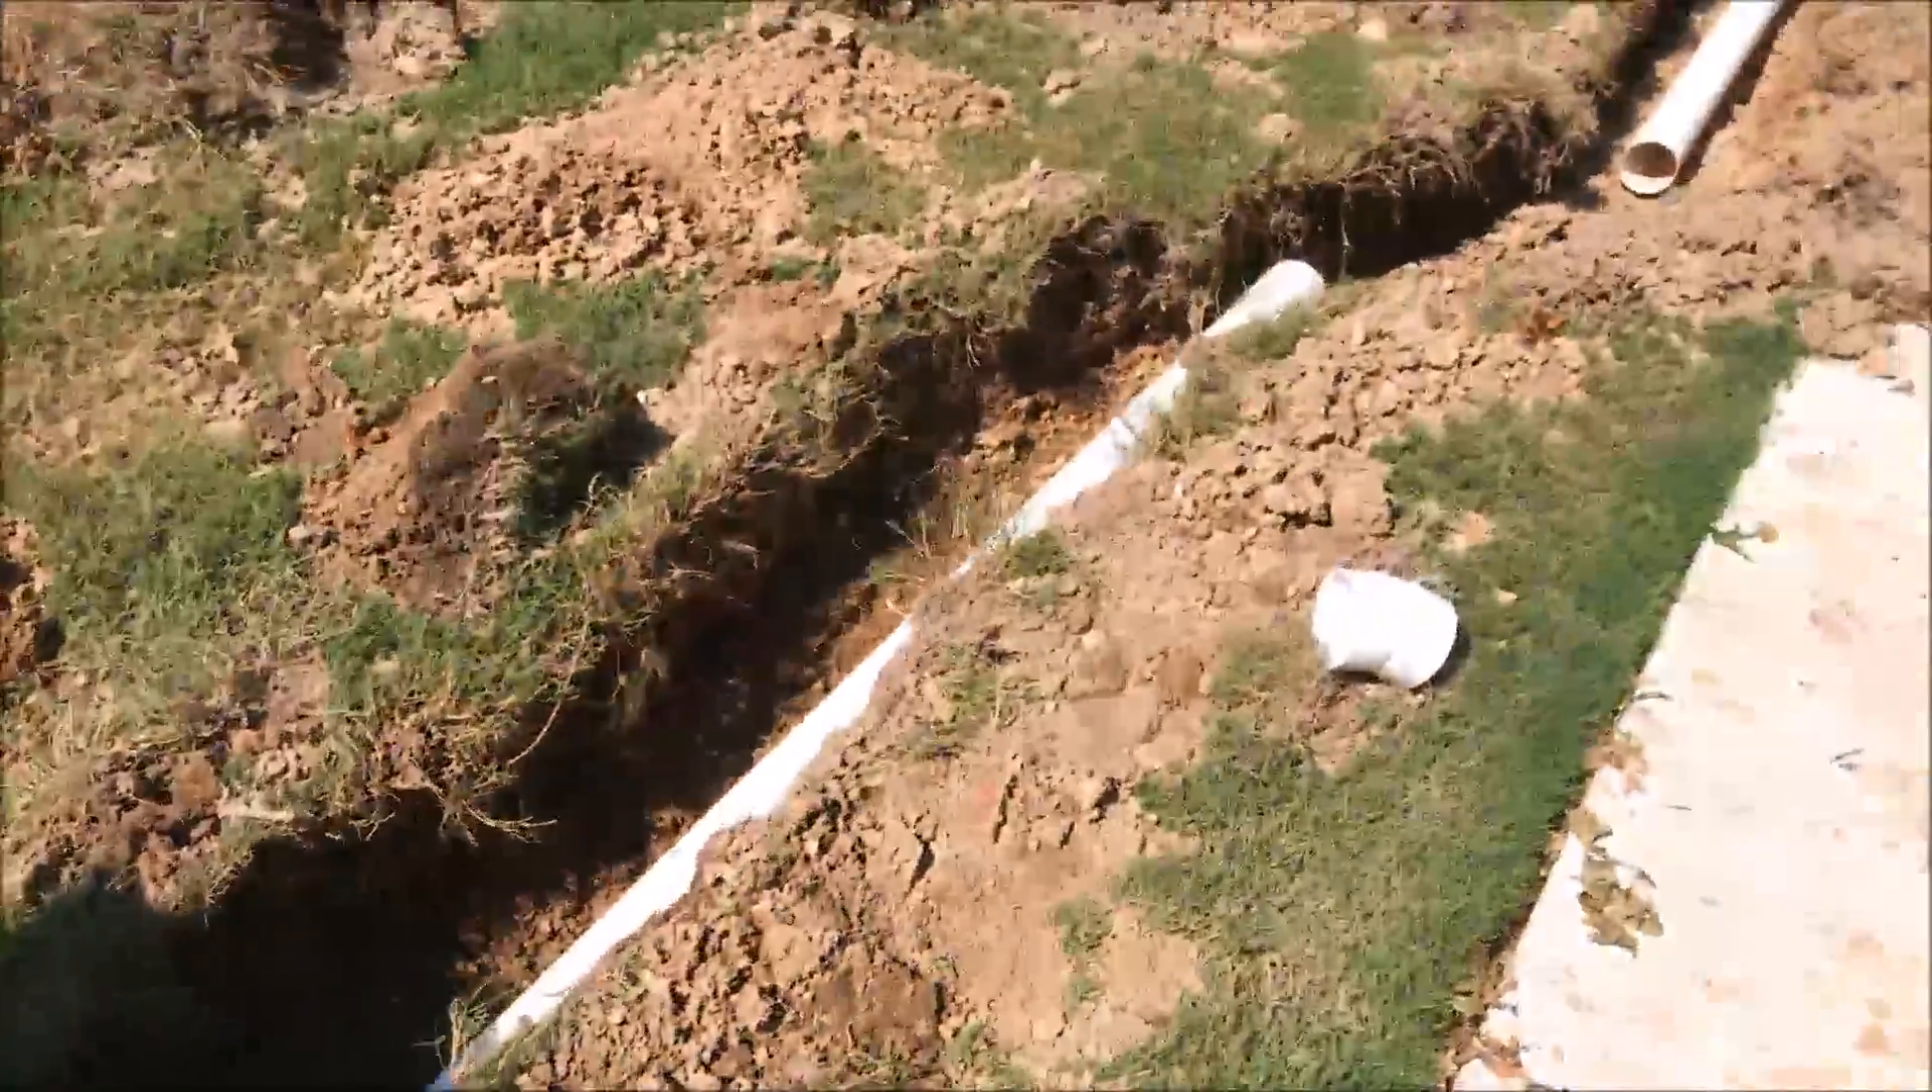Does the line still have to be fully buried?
Yes.